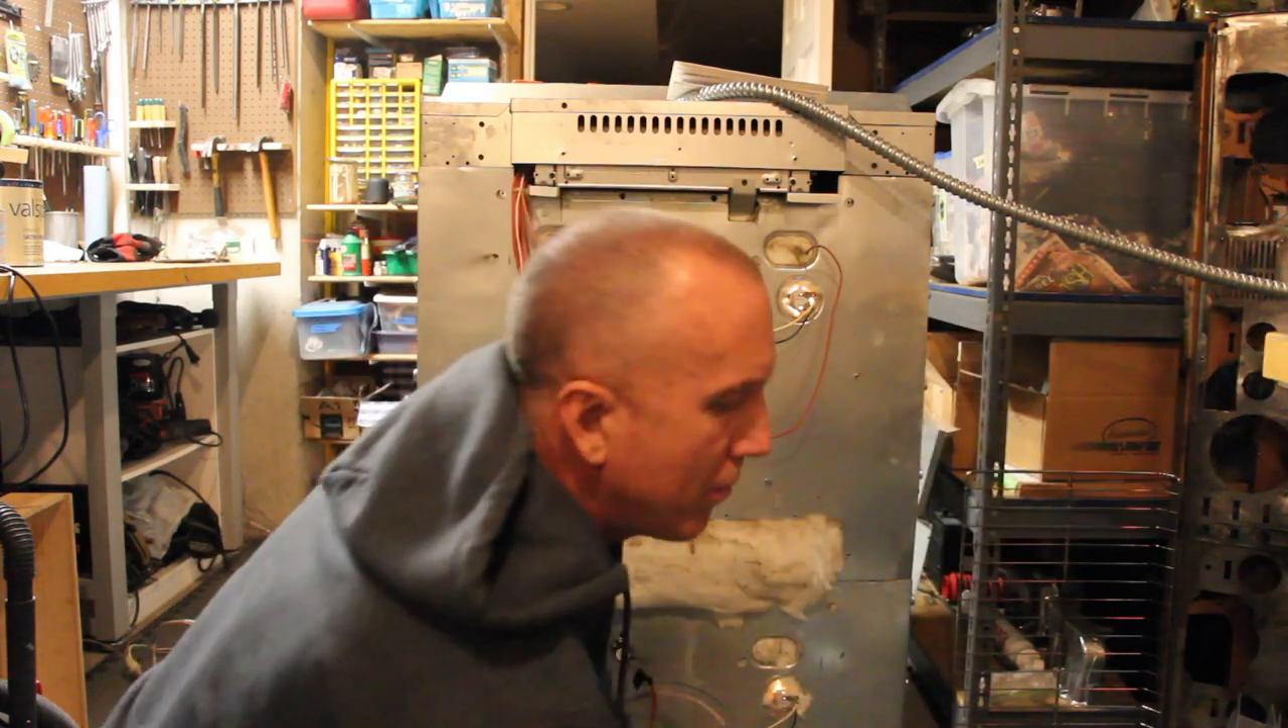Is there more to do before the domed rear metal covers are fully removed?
No.